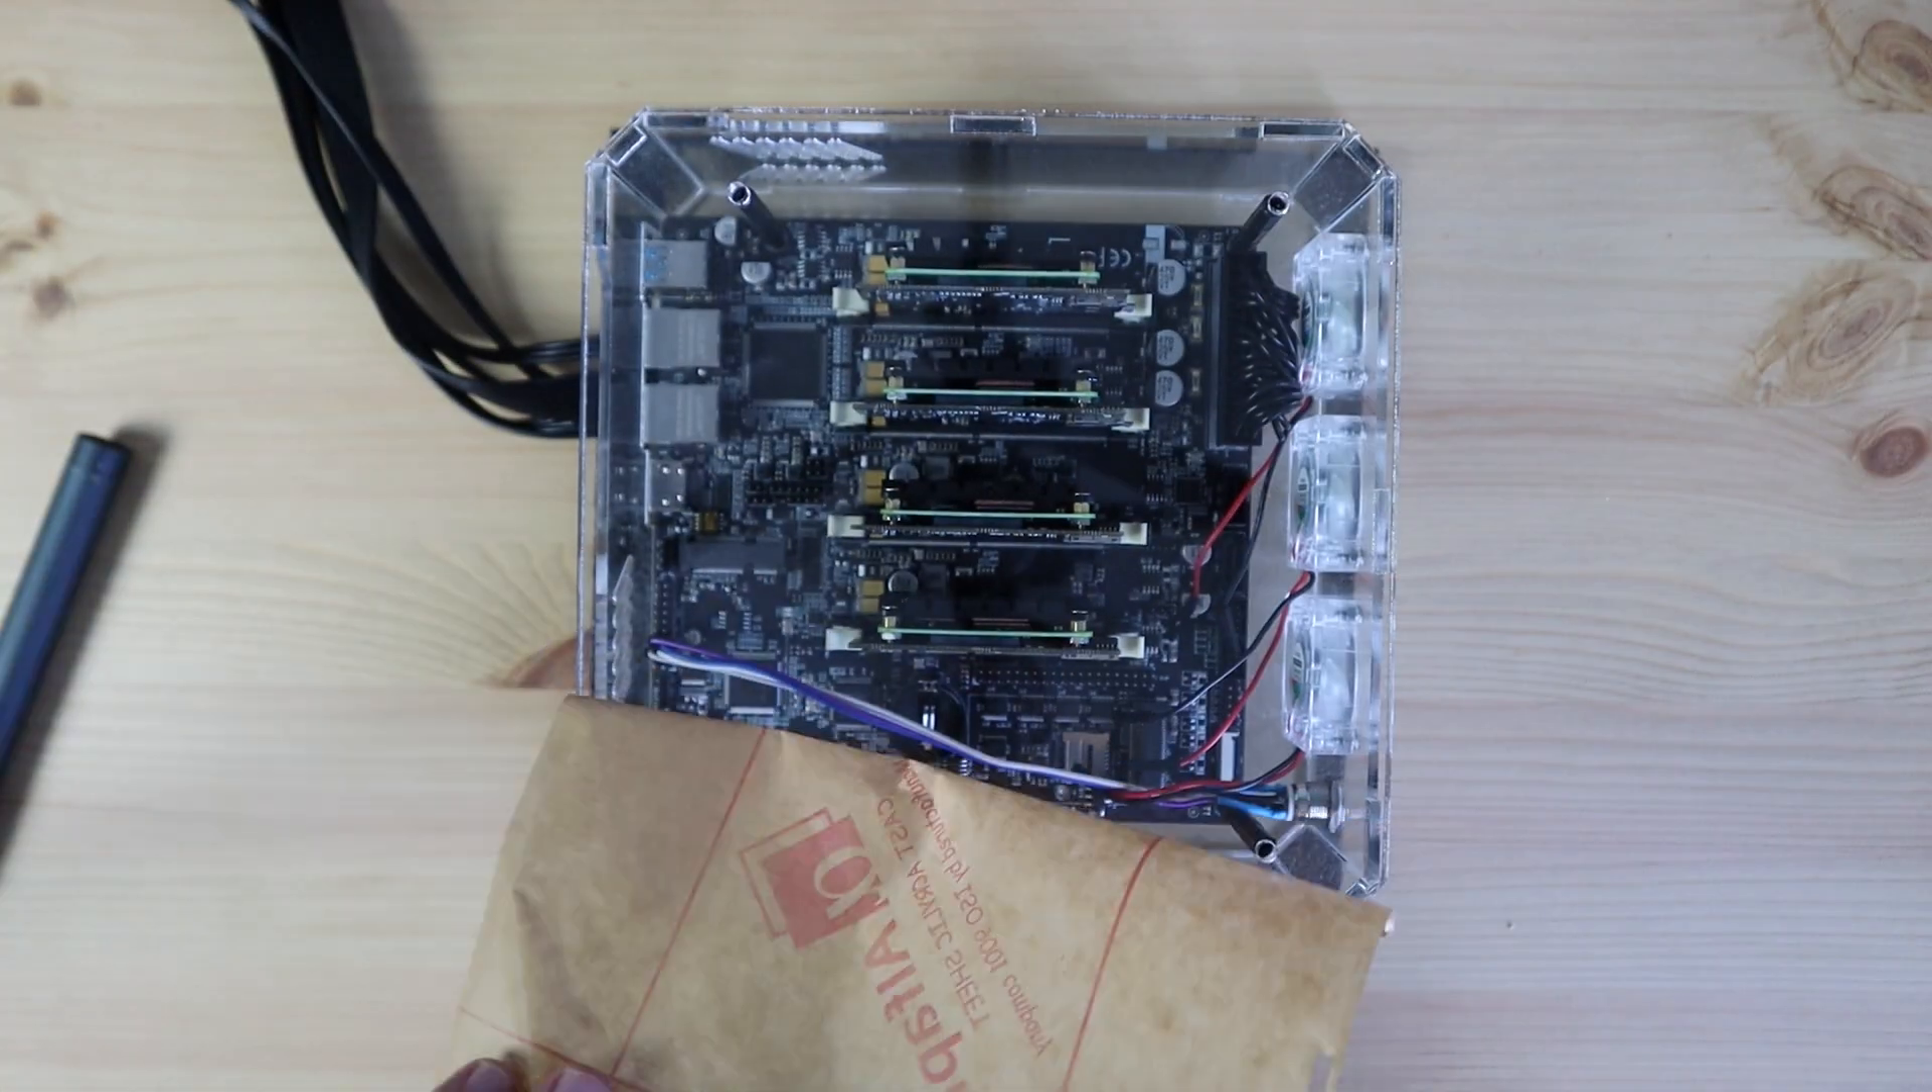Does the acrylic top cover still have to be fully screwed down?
Yes.